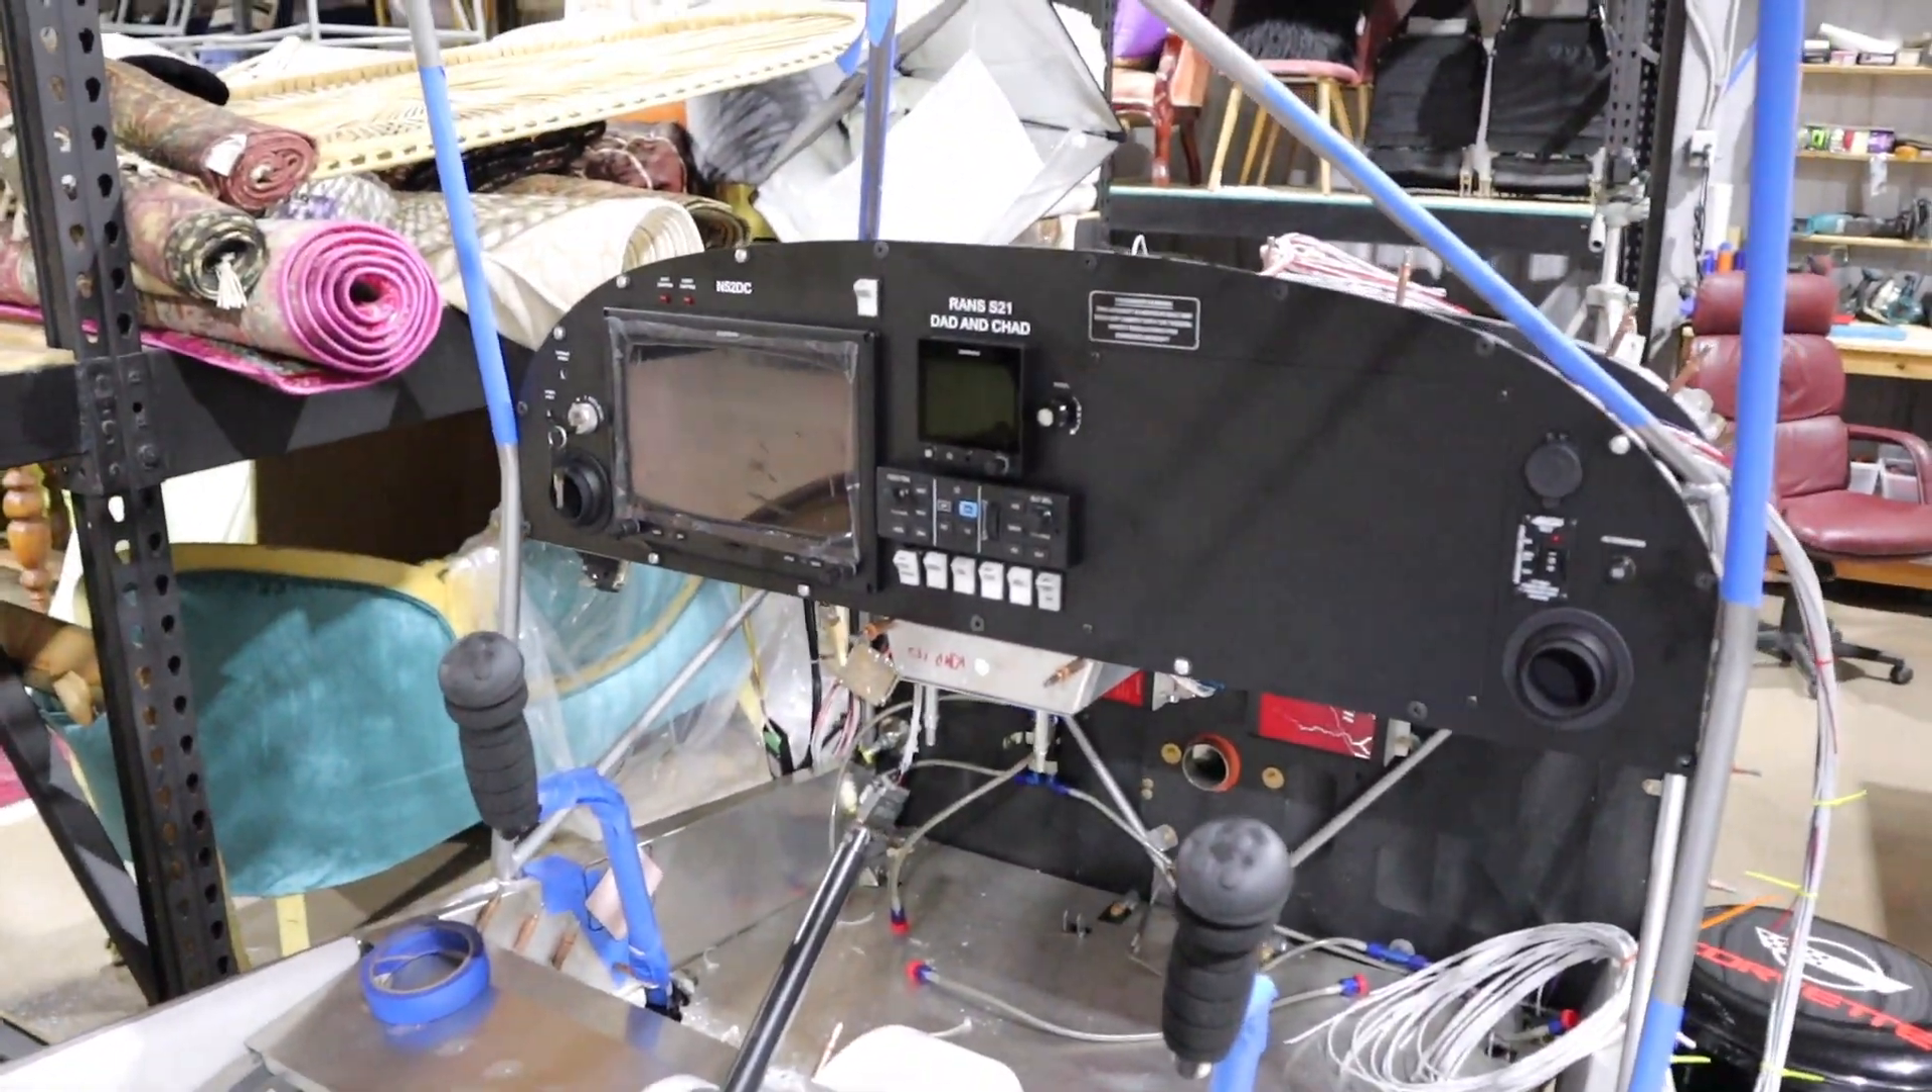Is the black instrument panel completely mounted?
Yes.